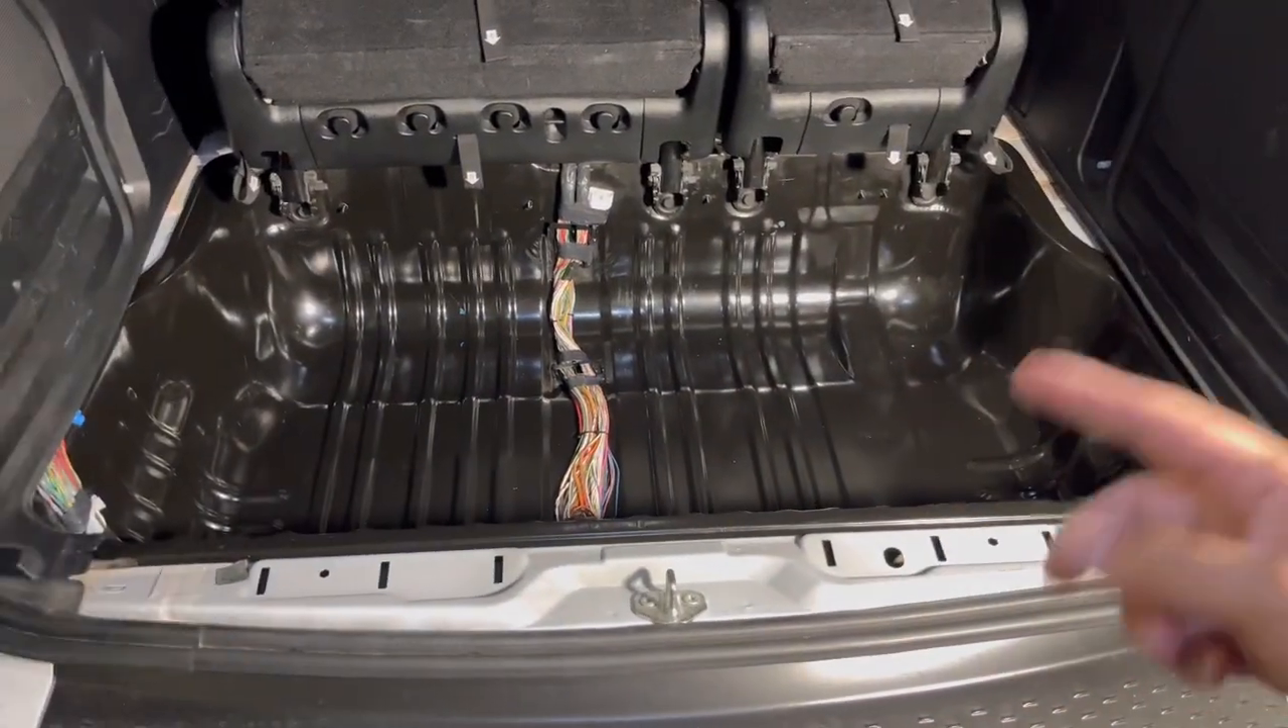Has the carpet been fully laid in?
No.